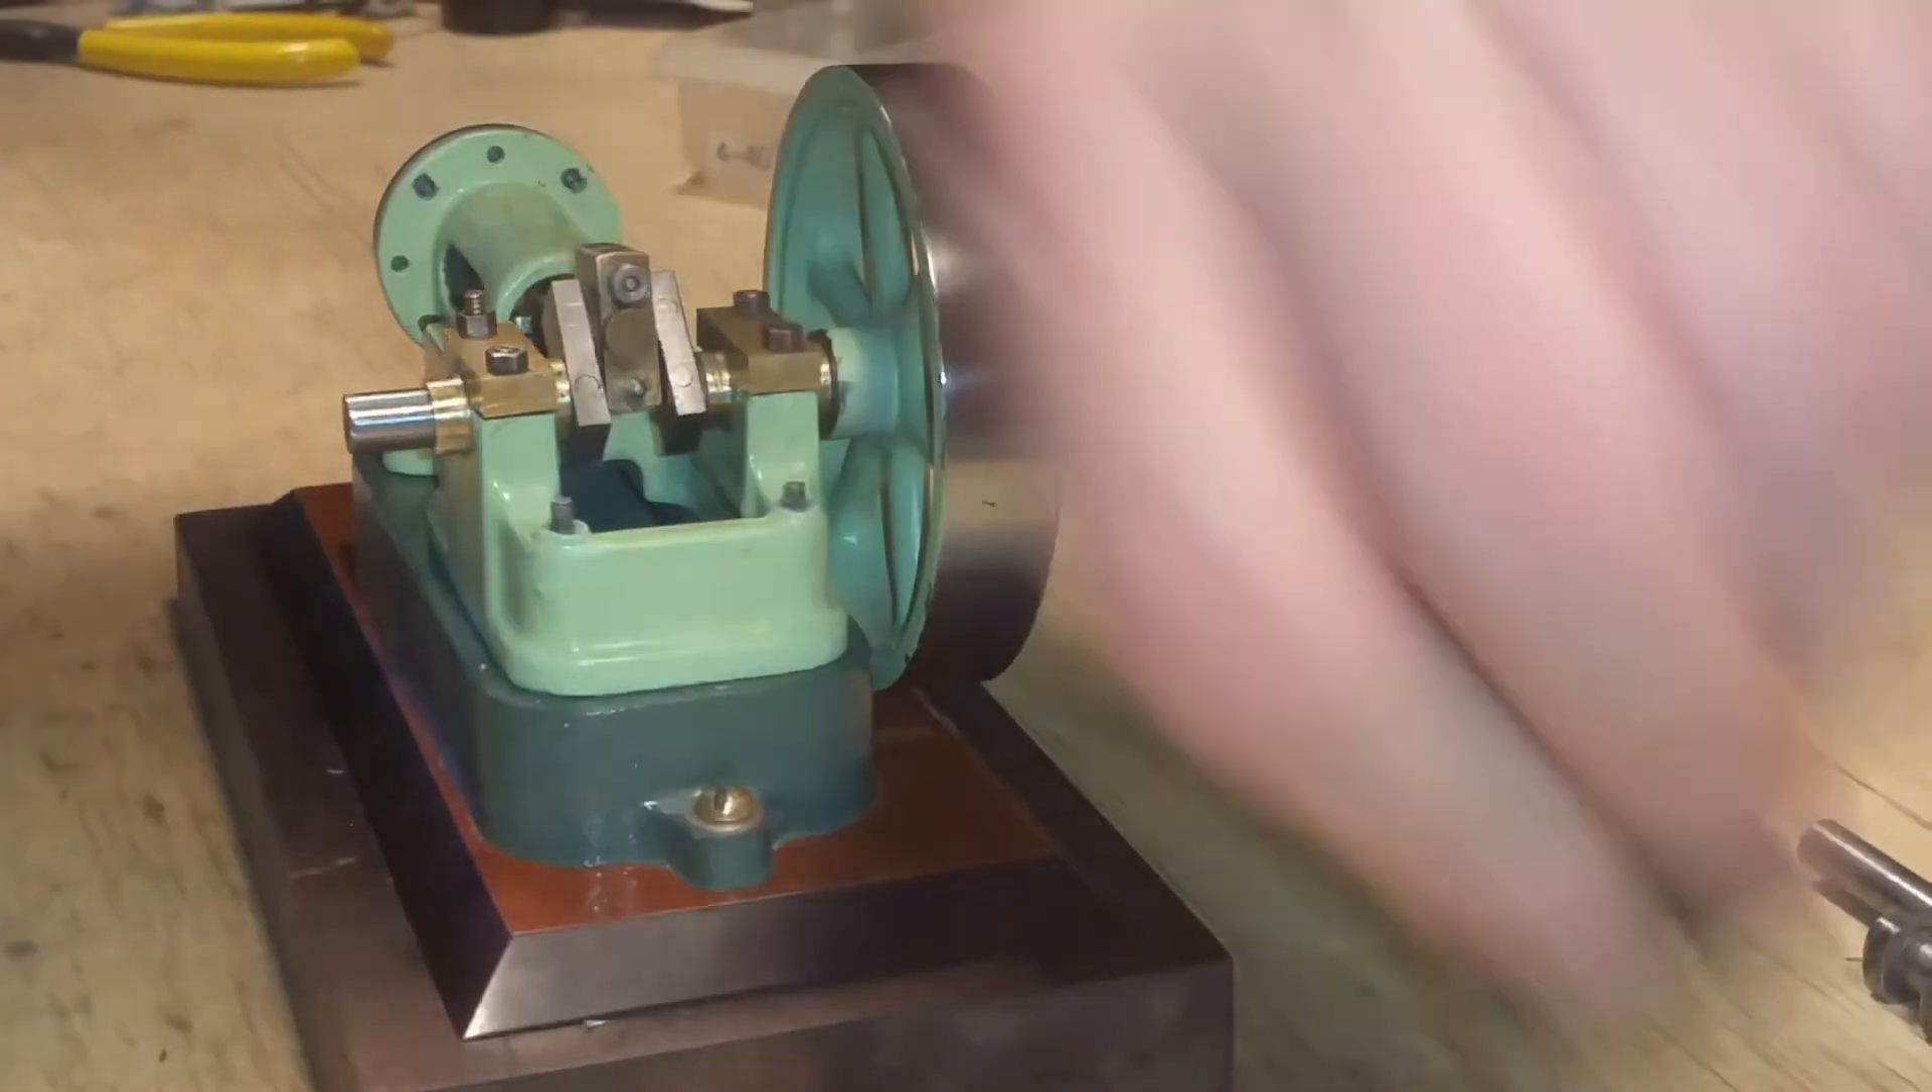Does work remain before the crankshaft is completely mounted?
No.